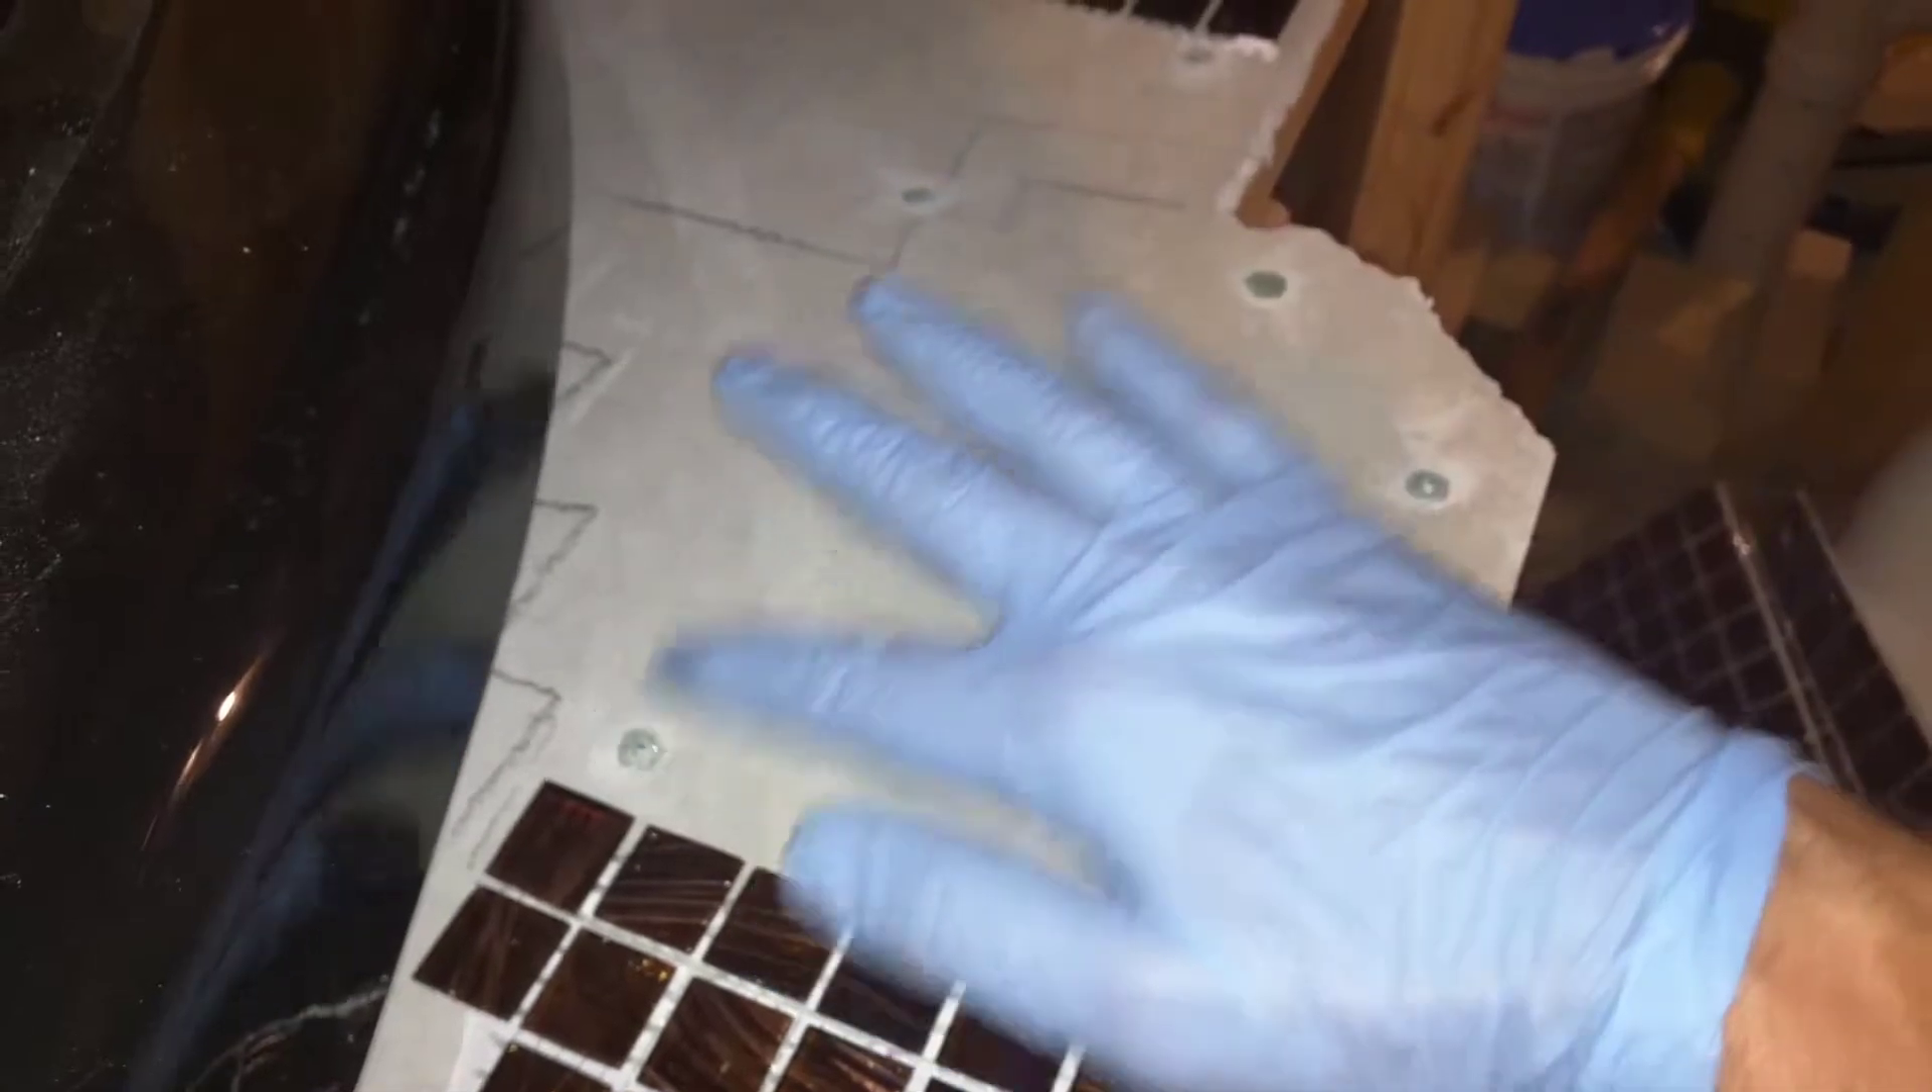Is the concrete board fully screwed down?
Yes.